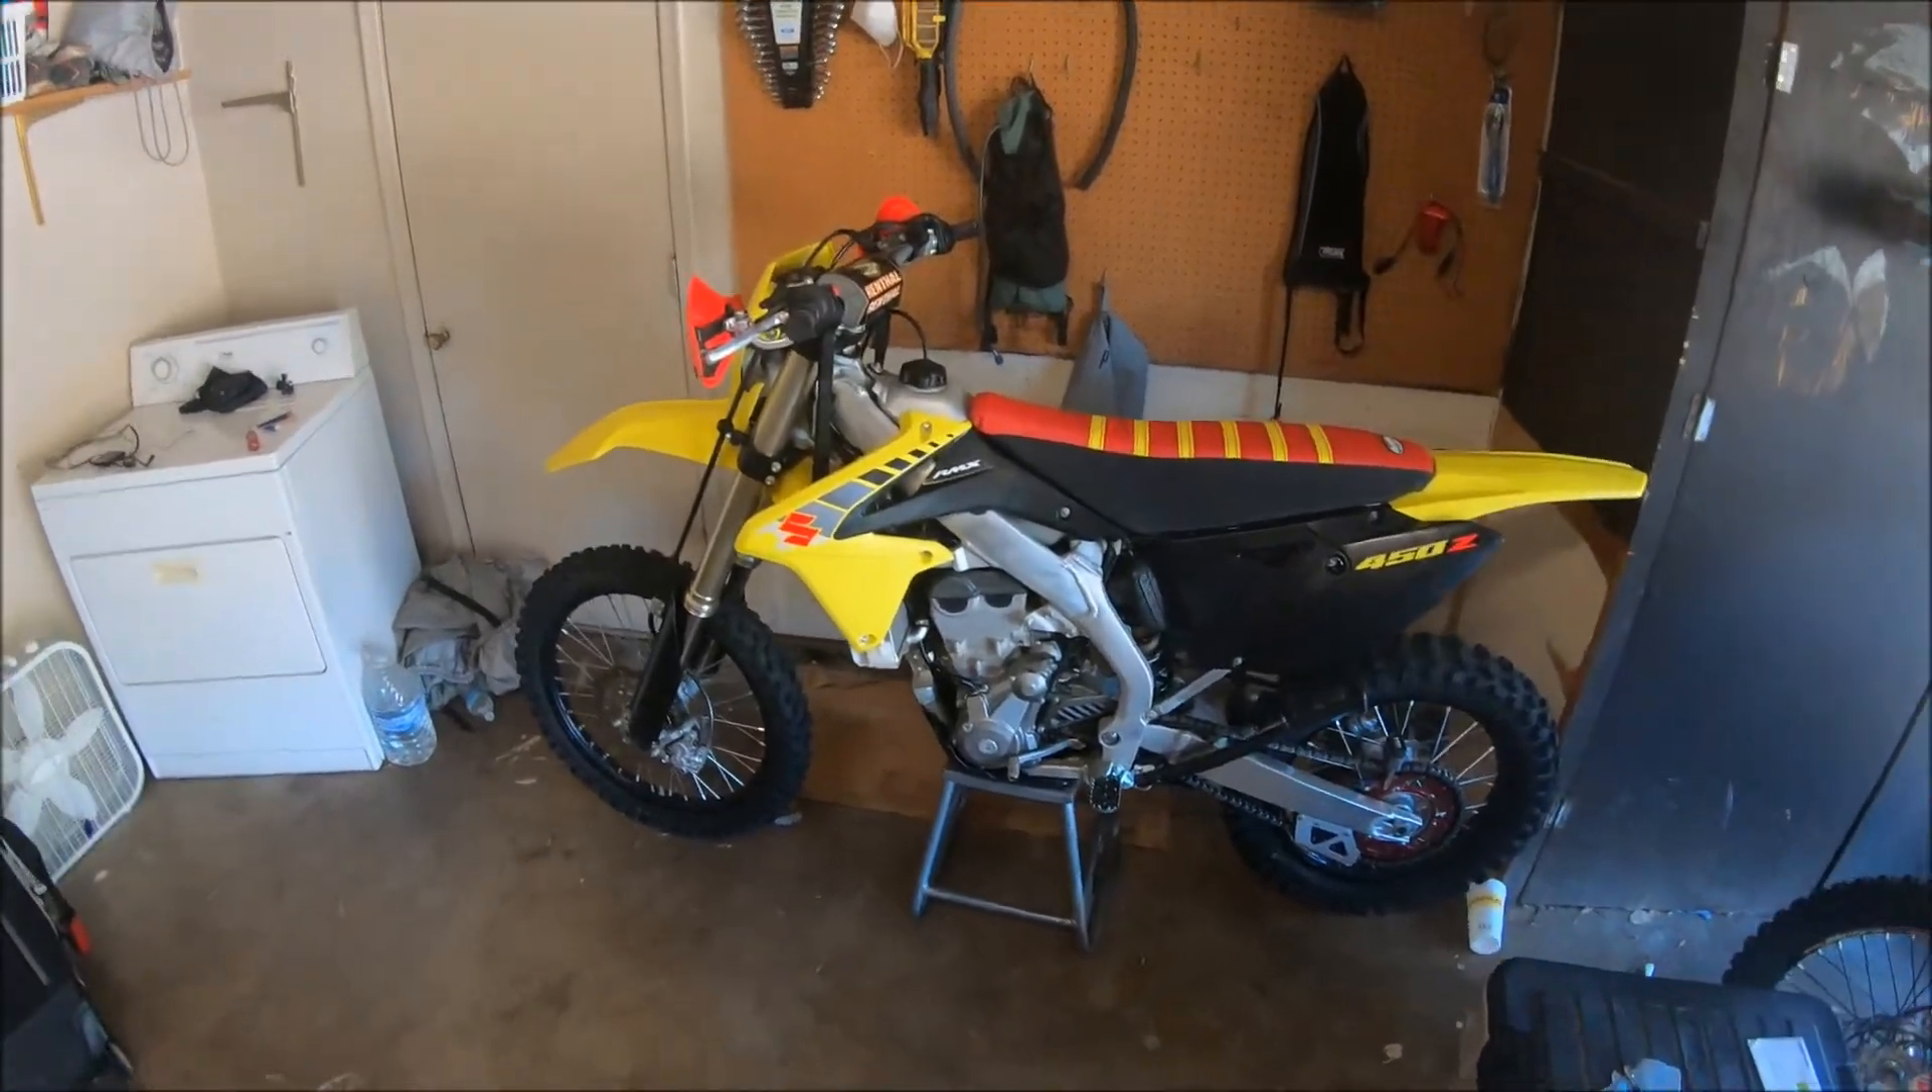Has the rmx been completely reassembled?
Yes.